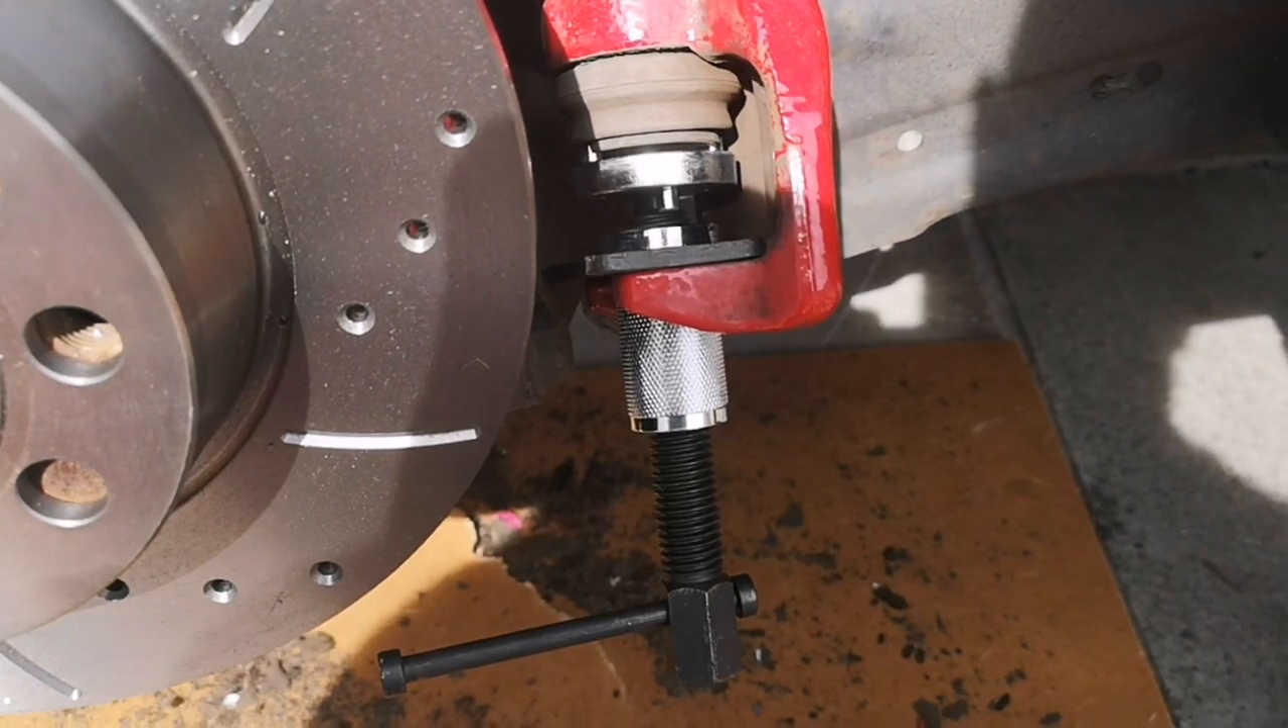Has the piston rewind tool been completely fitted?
Yes.